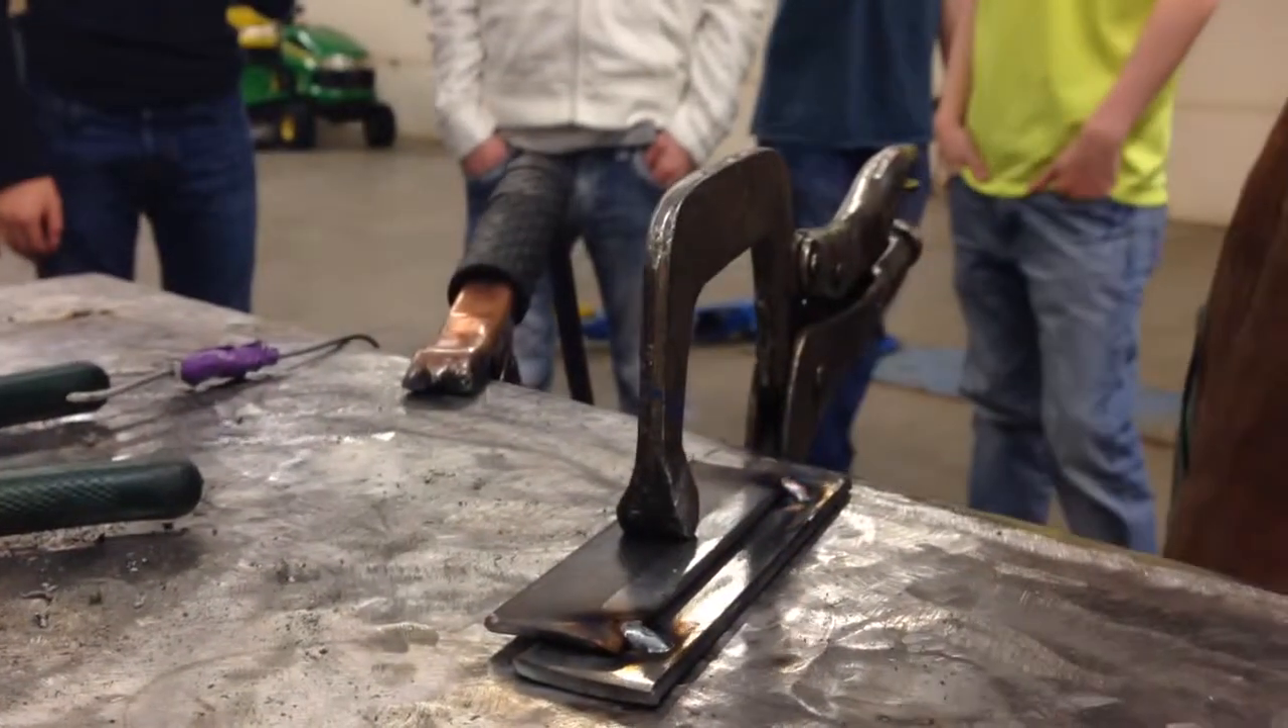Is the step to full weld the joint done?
No.